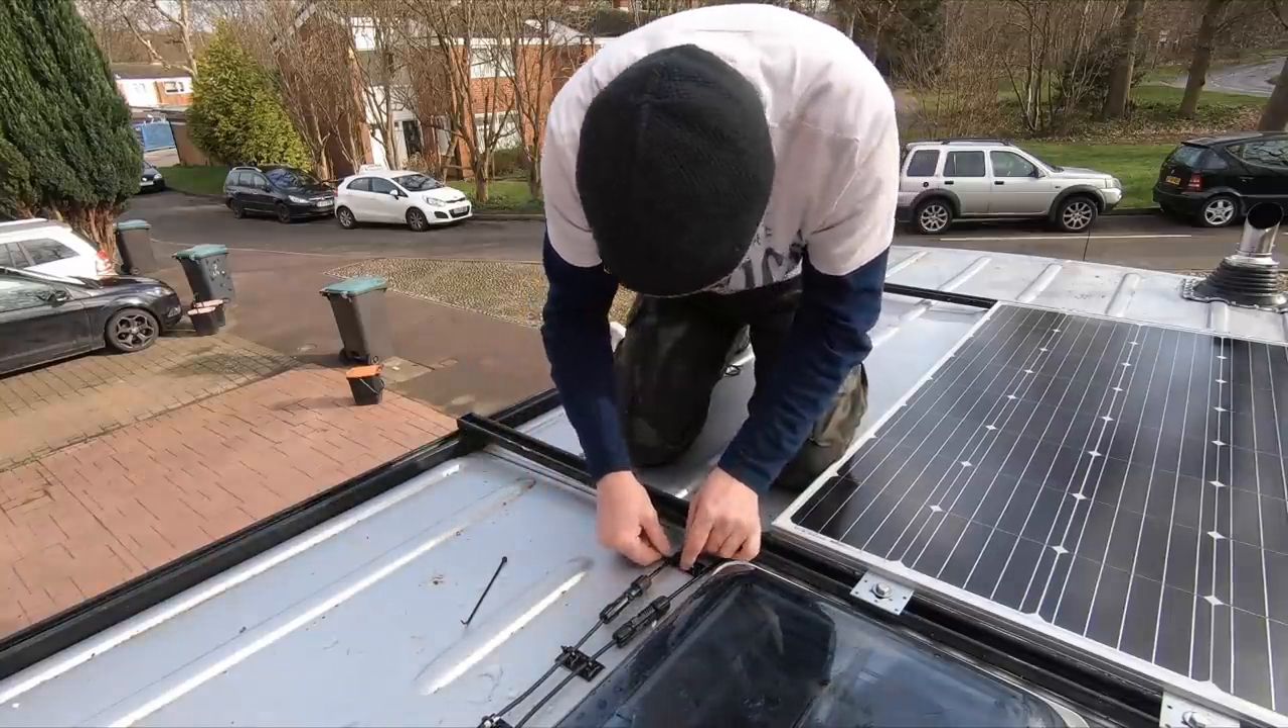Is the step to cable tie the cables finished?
No.